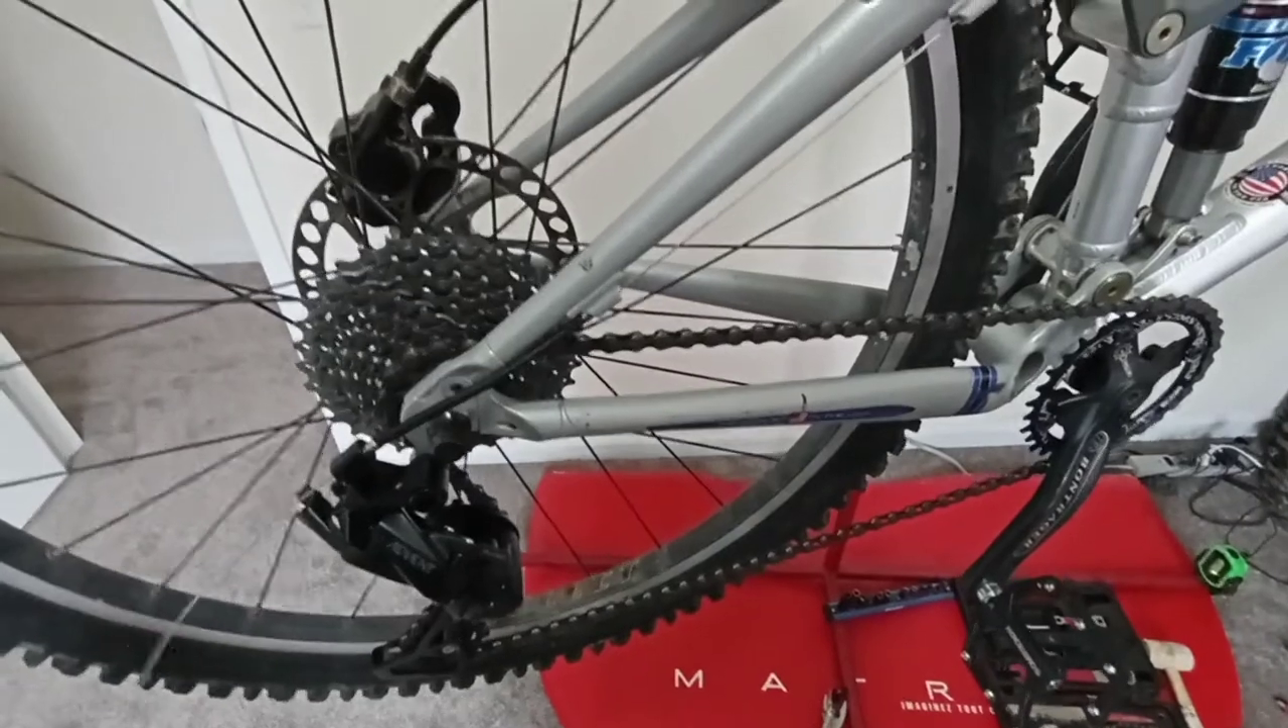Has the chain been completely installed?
Yes.